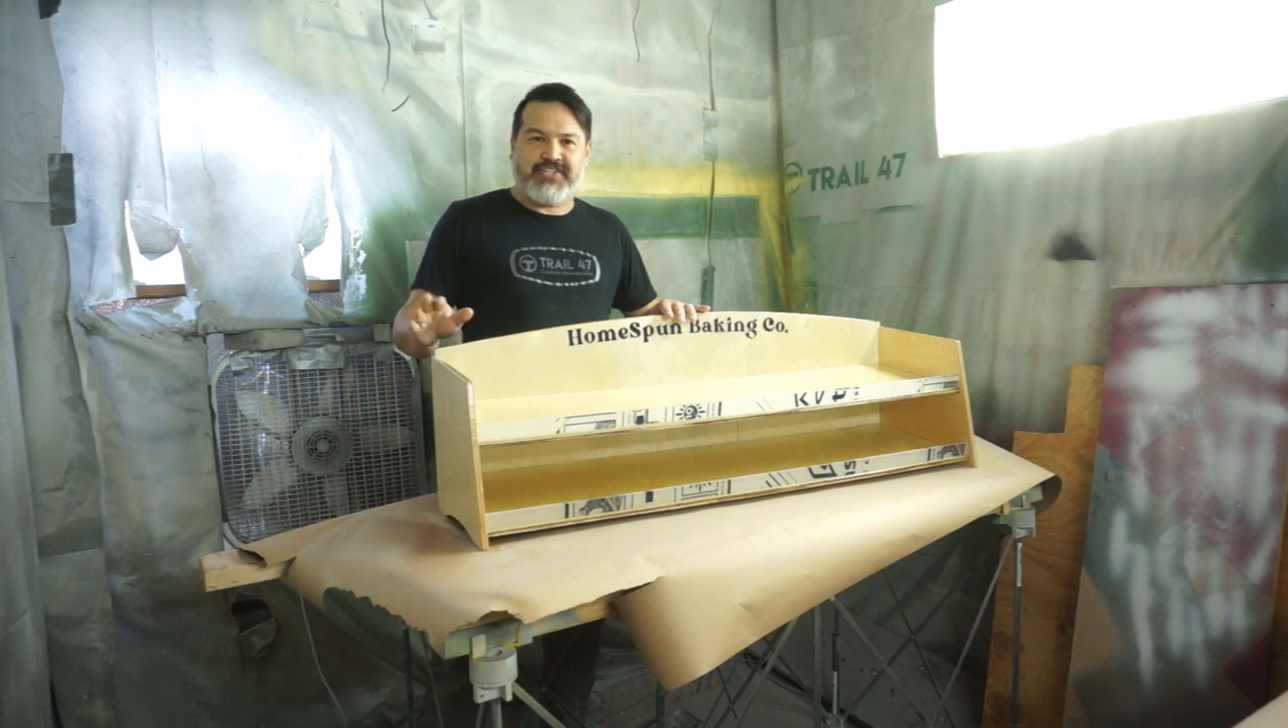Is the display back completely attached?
Yes.